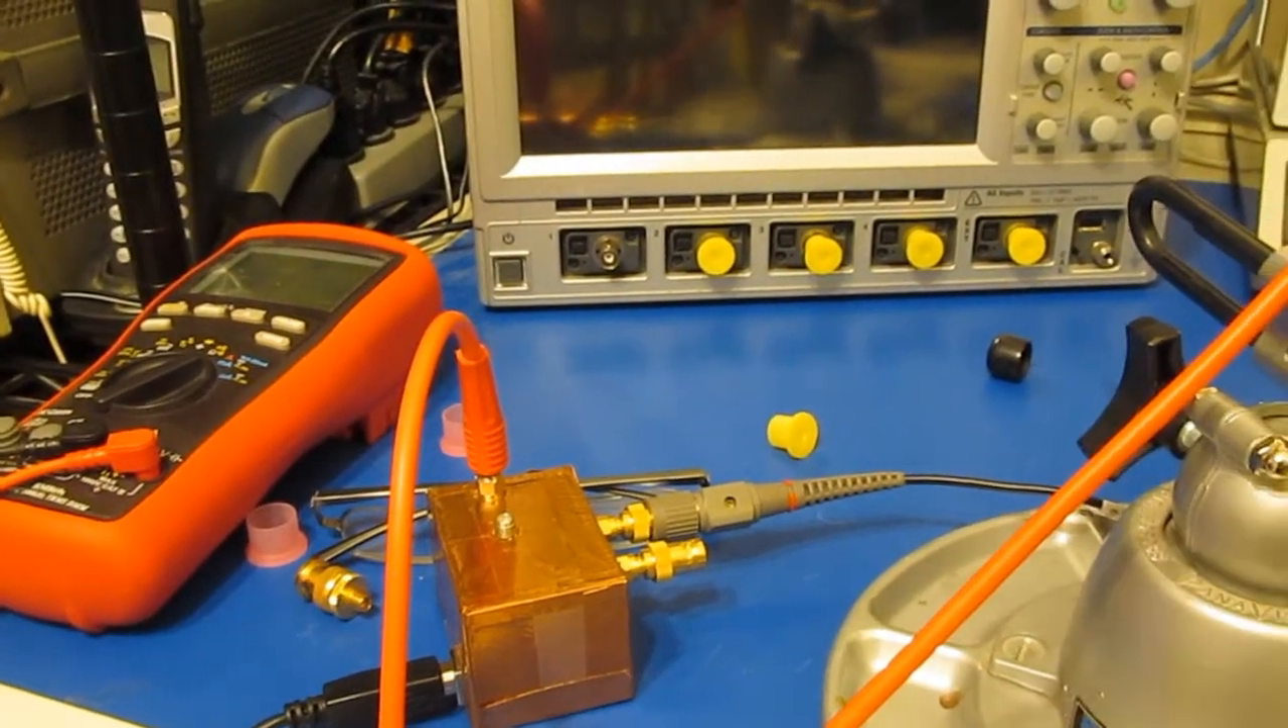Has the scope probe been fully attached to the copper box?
Yes.